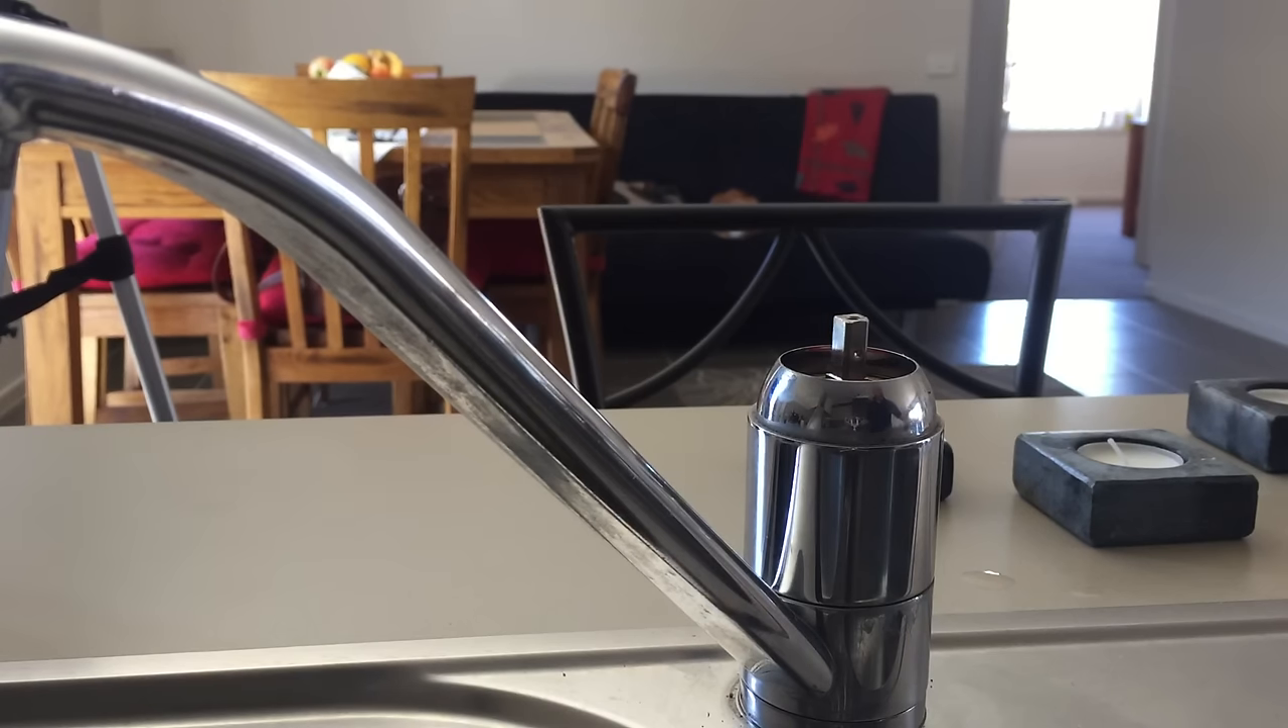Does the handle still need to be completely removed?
No.